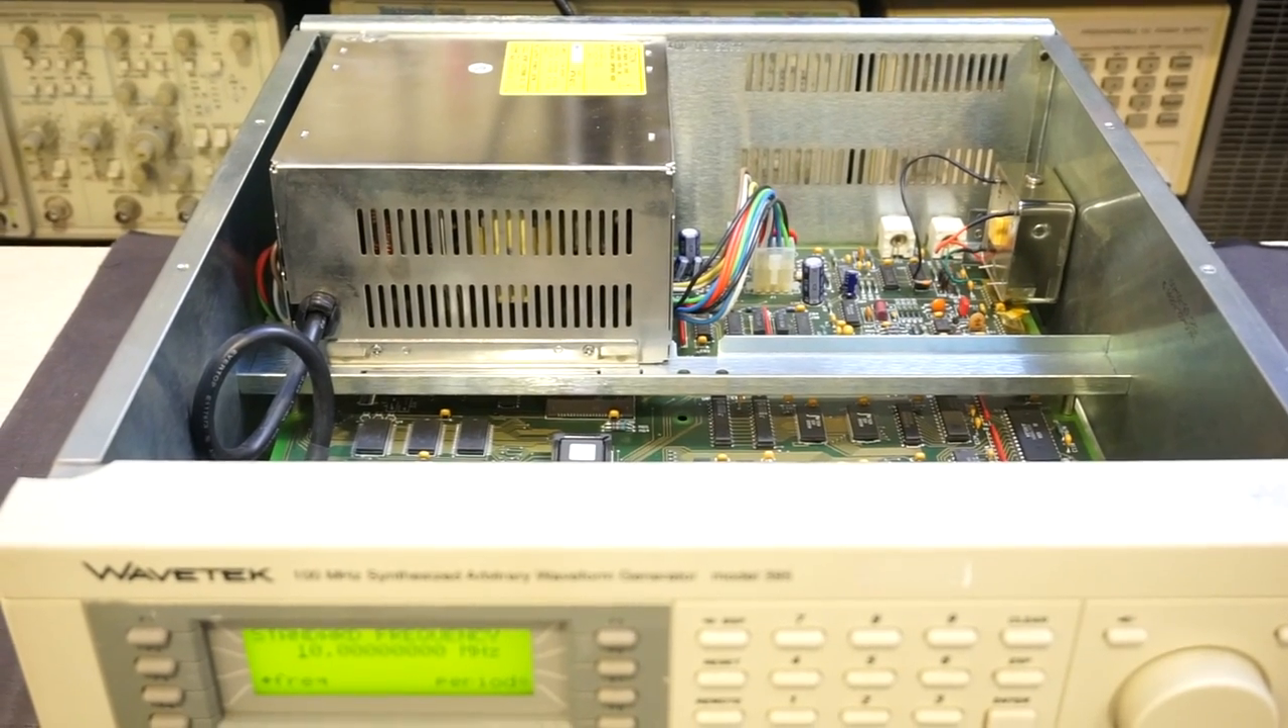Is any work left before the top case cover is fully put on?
Yes.